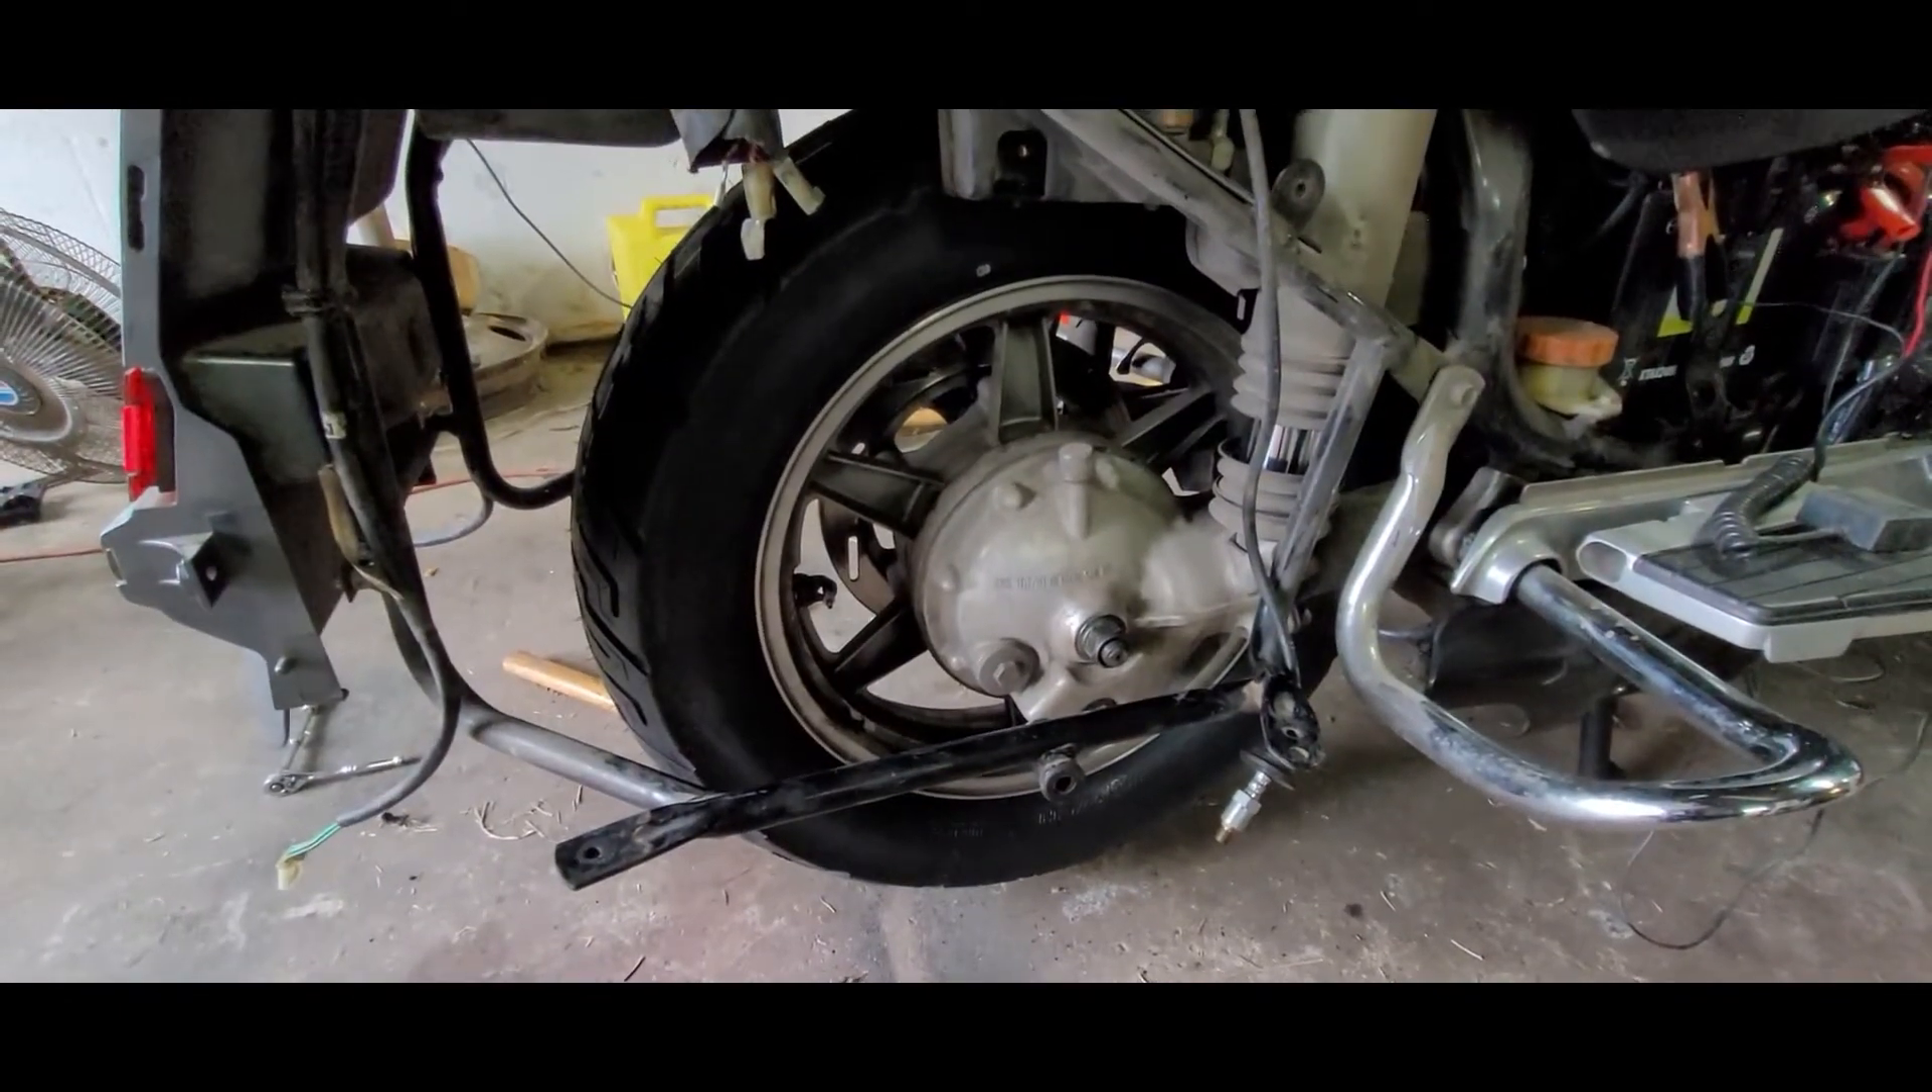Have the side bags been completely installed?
No.